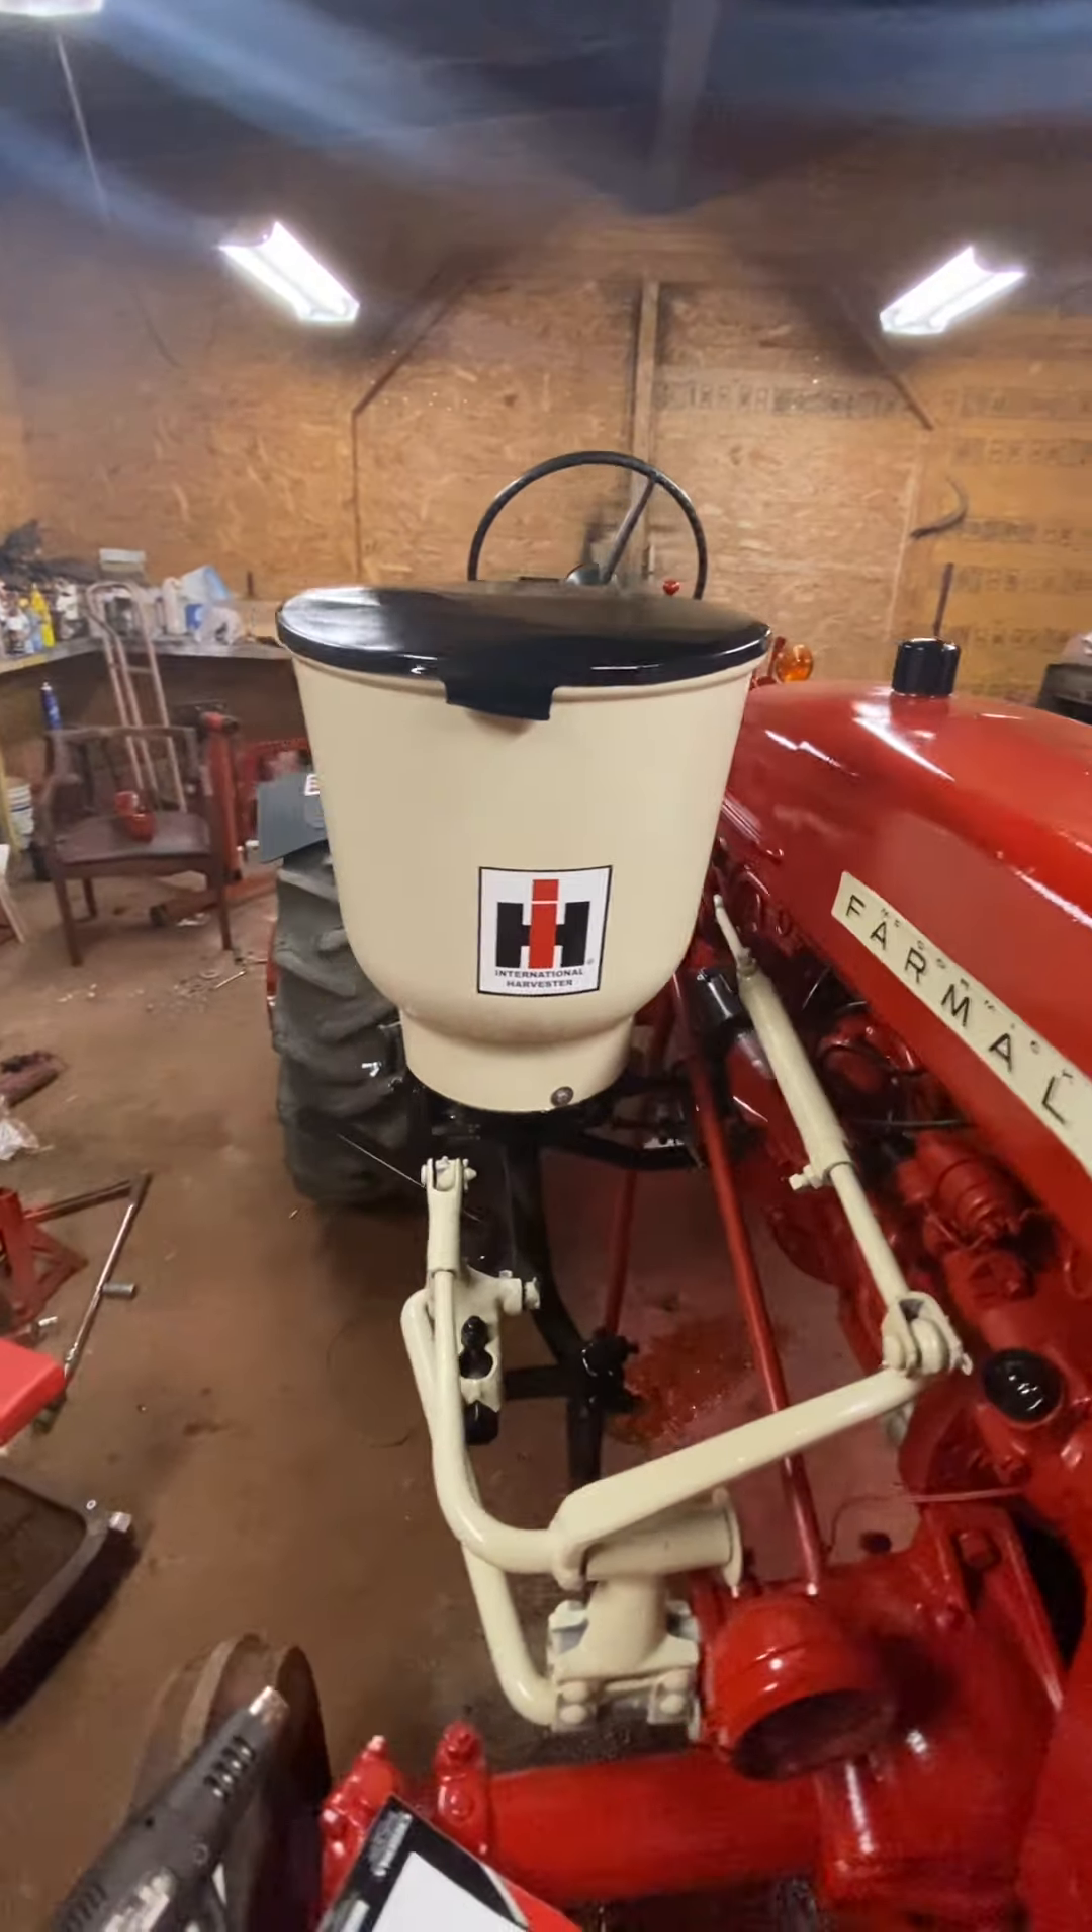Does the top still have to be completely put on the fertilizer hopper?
No.